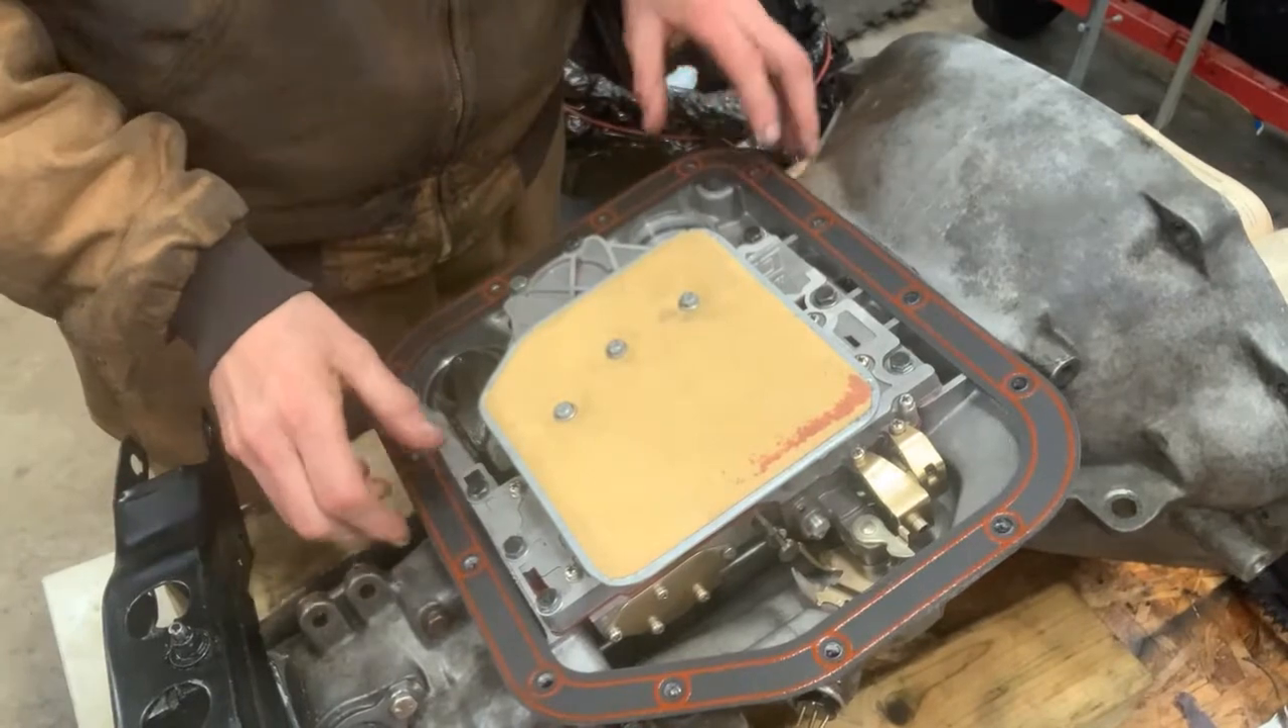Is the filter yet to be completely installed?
No.